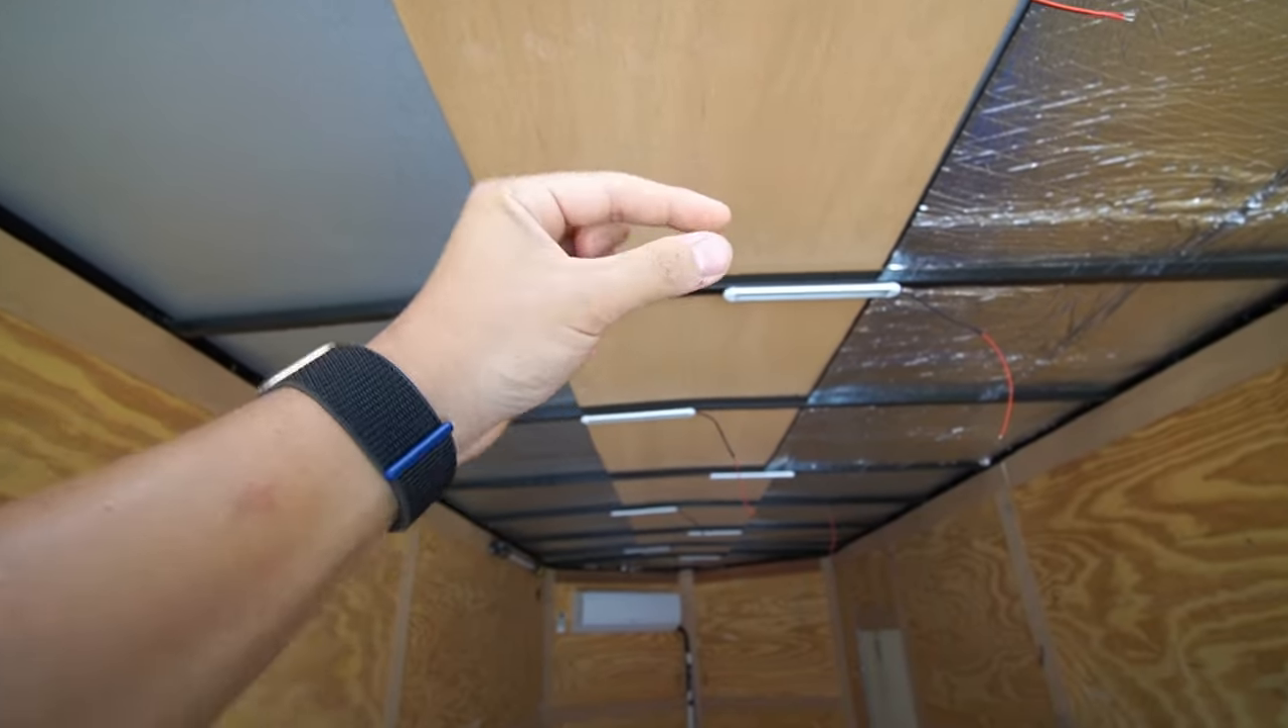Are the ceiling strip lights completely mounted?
Yes.